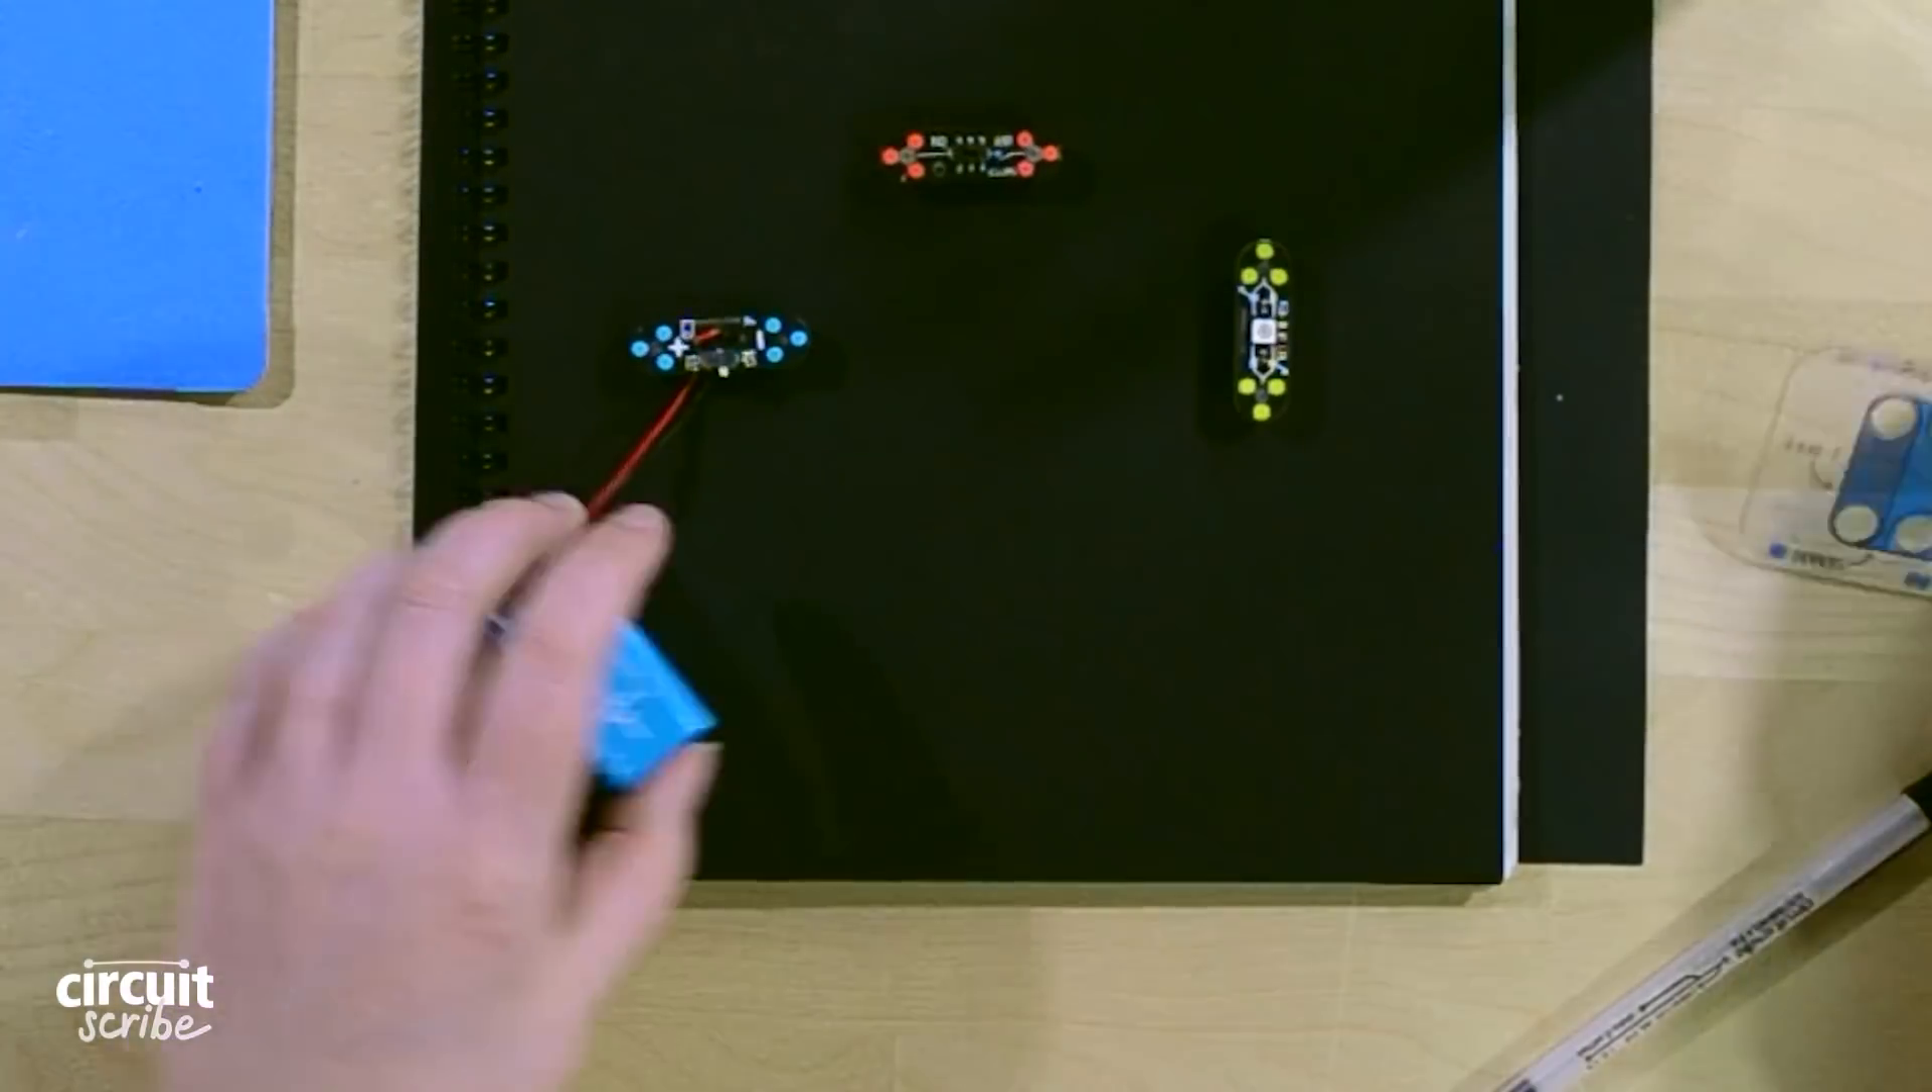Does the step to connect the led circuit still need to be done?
Yes.